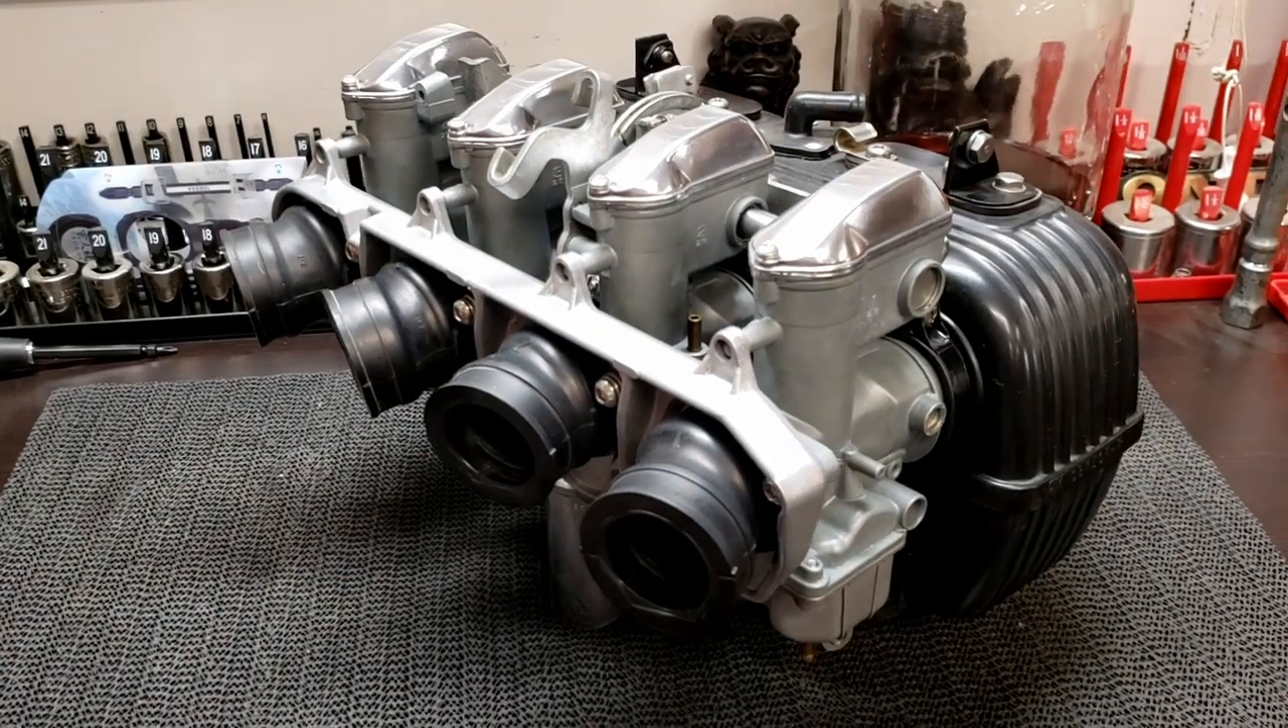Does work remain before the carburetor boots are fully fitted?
No.